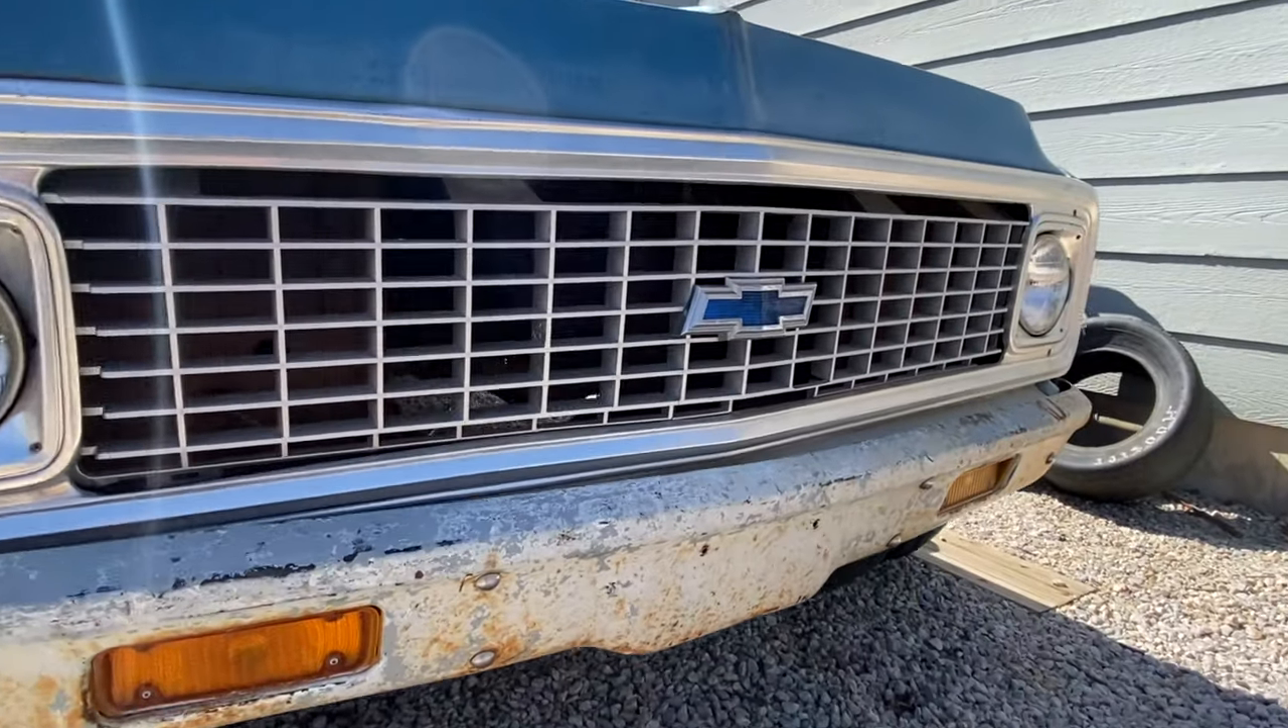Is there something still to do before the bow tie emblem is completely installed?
No.